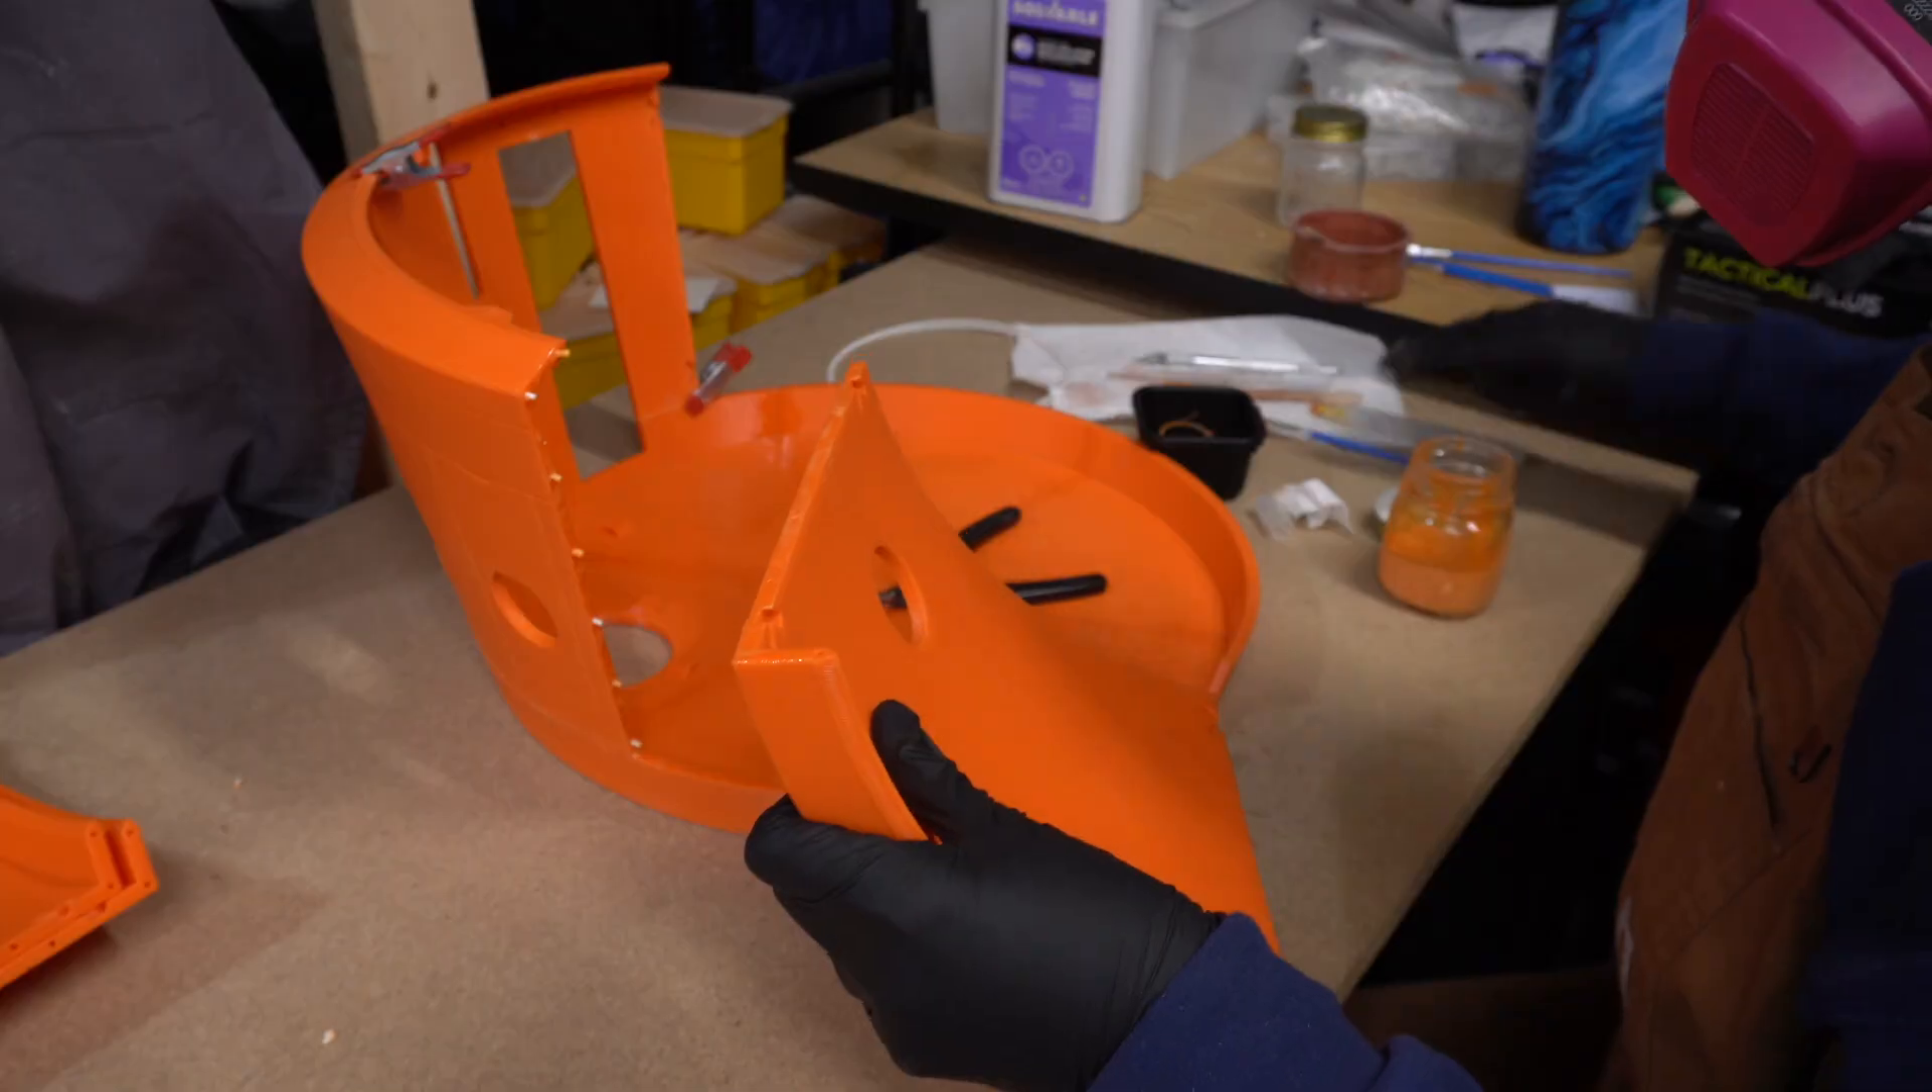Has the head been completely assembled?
No.